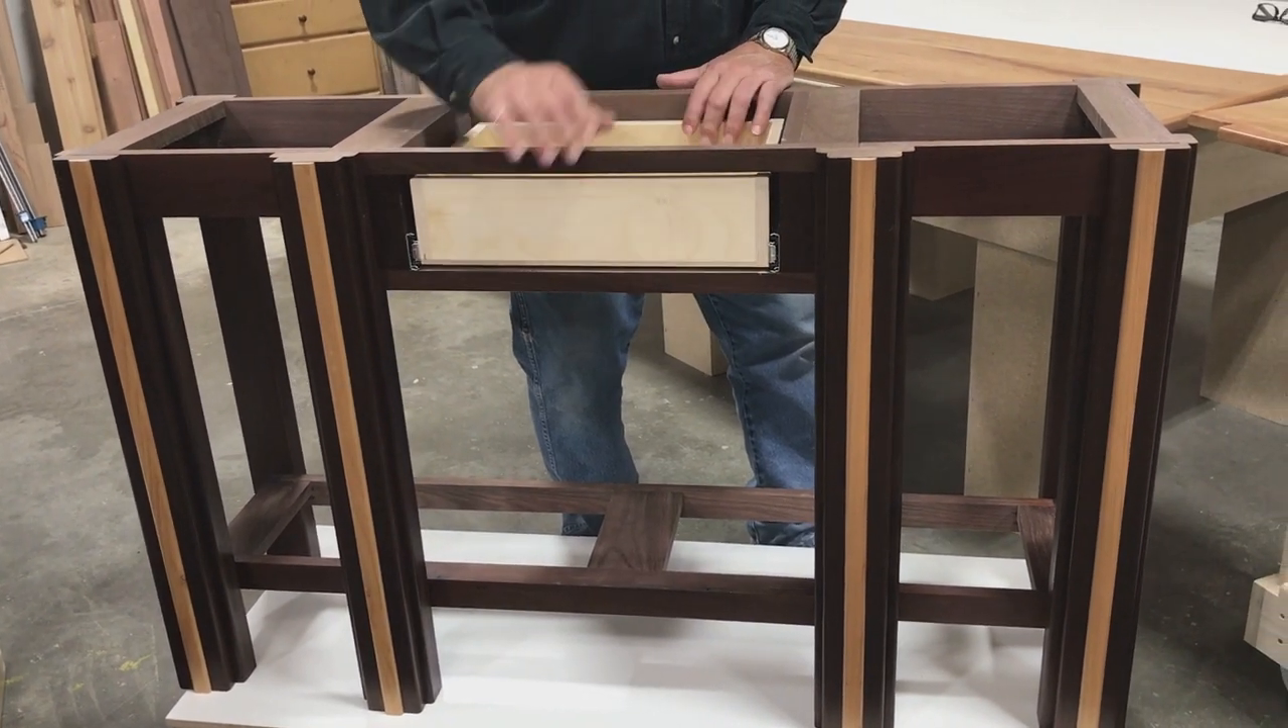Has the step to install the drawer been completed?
Yes.